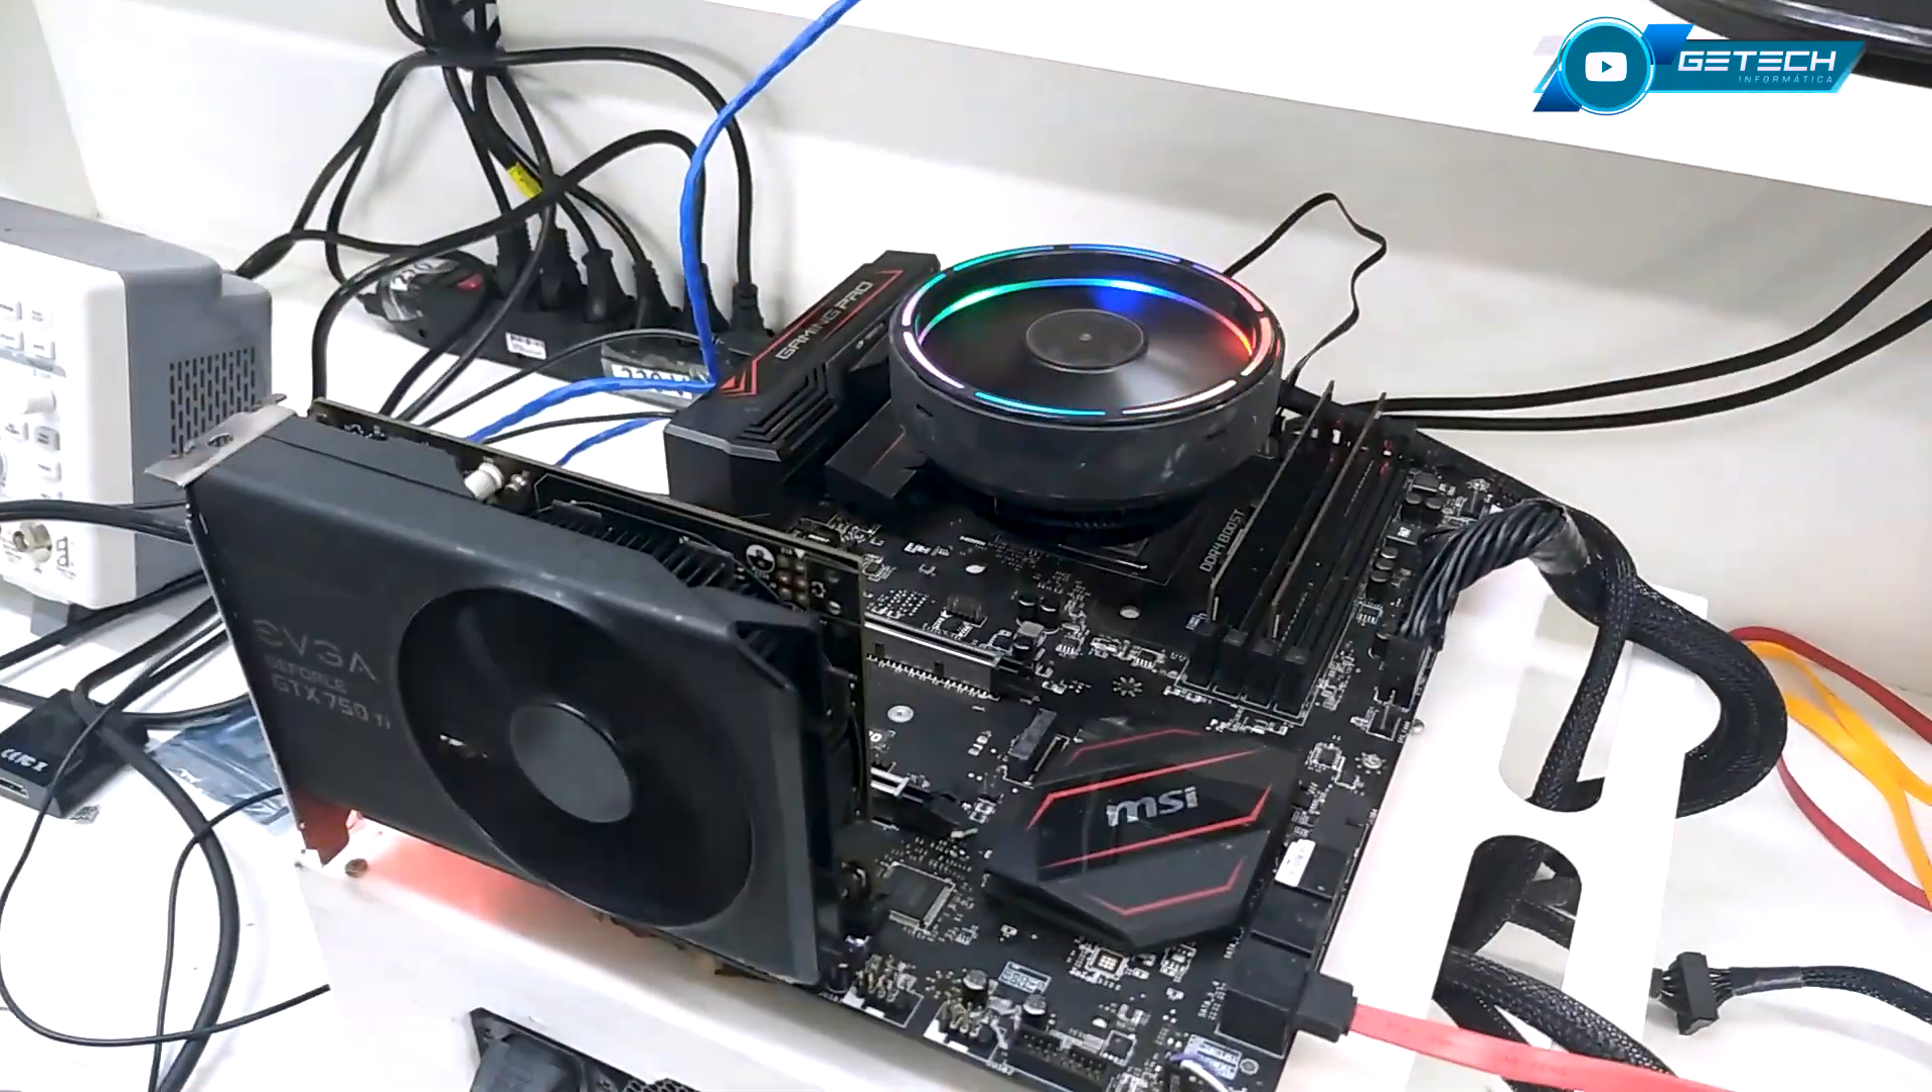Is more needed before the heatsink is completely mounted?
No.